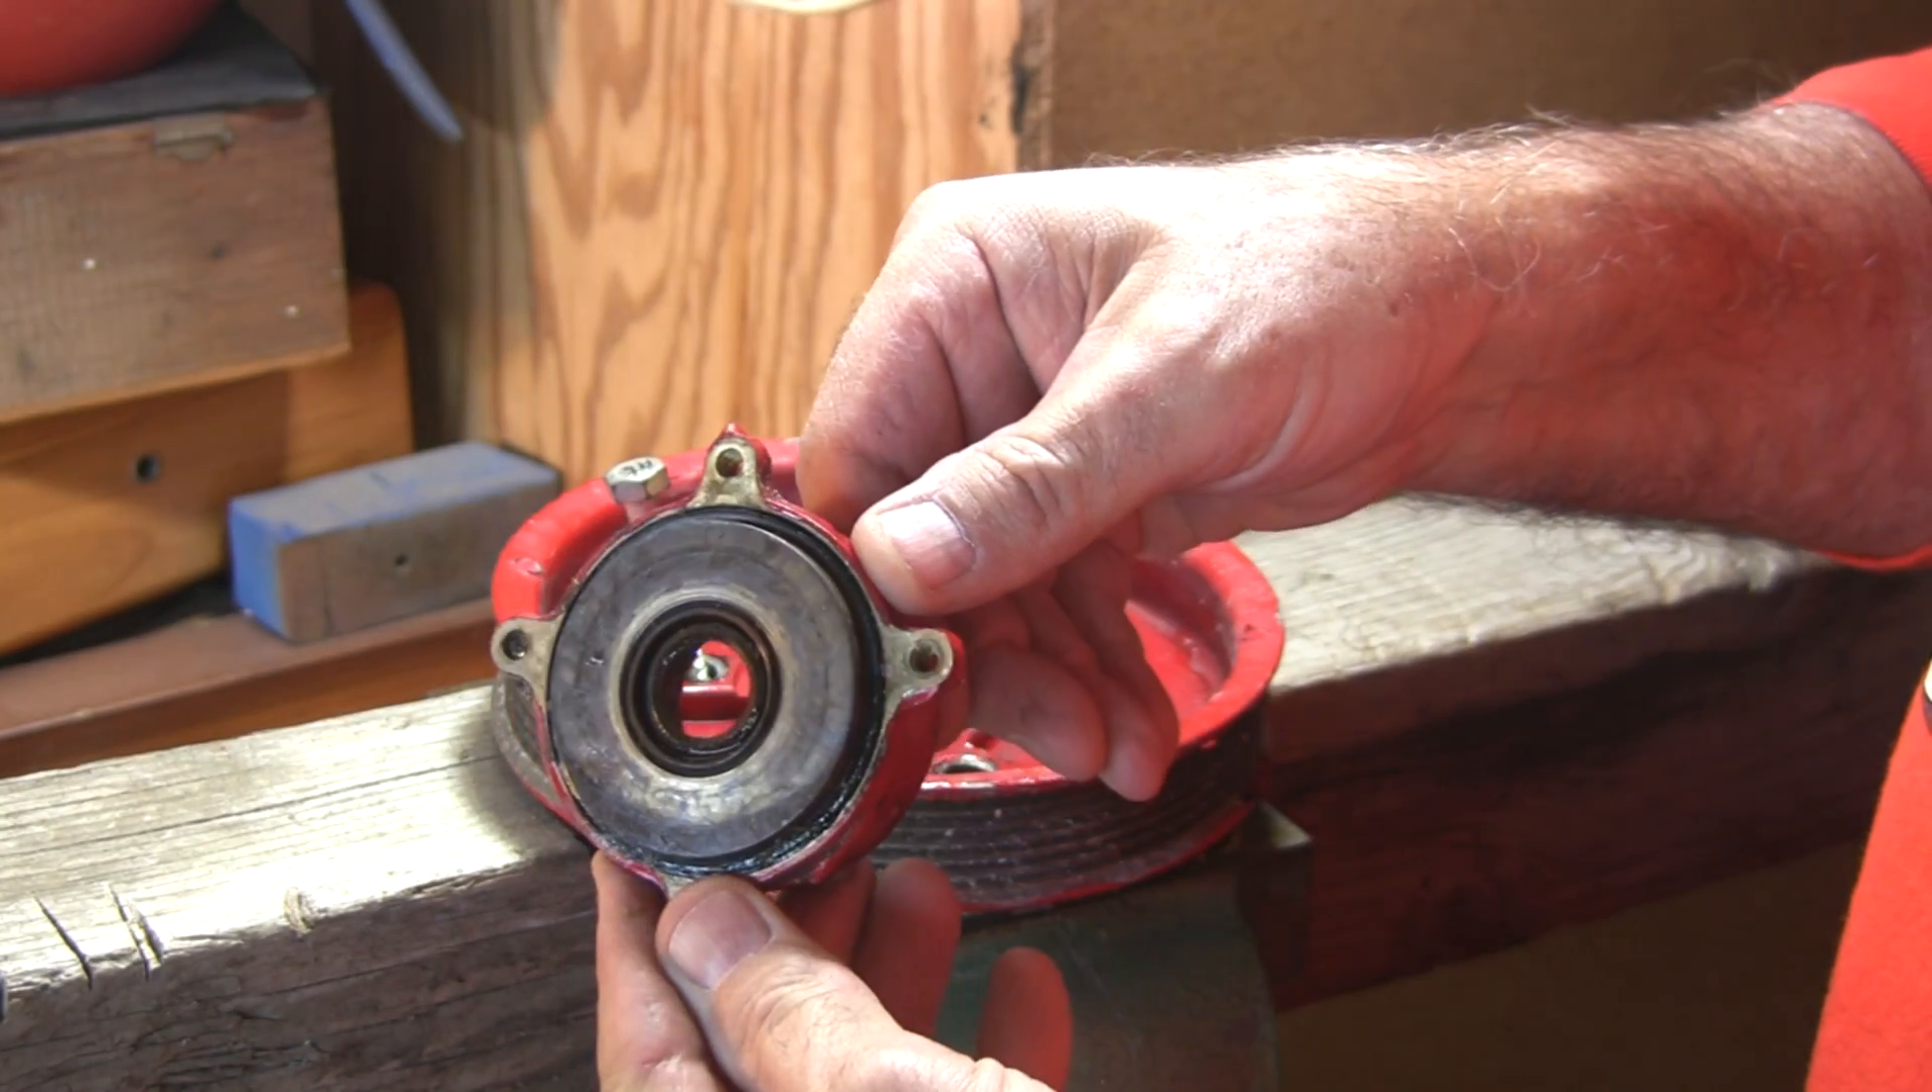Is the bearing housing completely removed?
Yes.